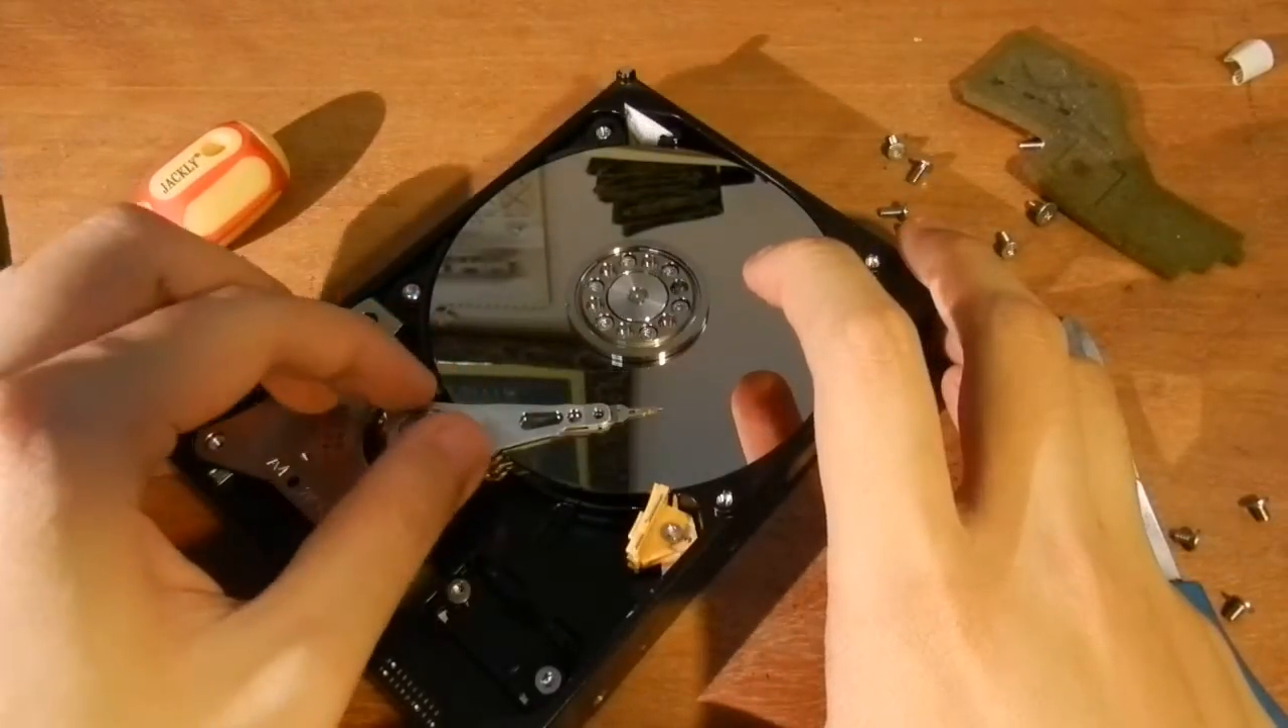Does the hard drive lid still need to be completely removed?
No.